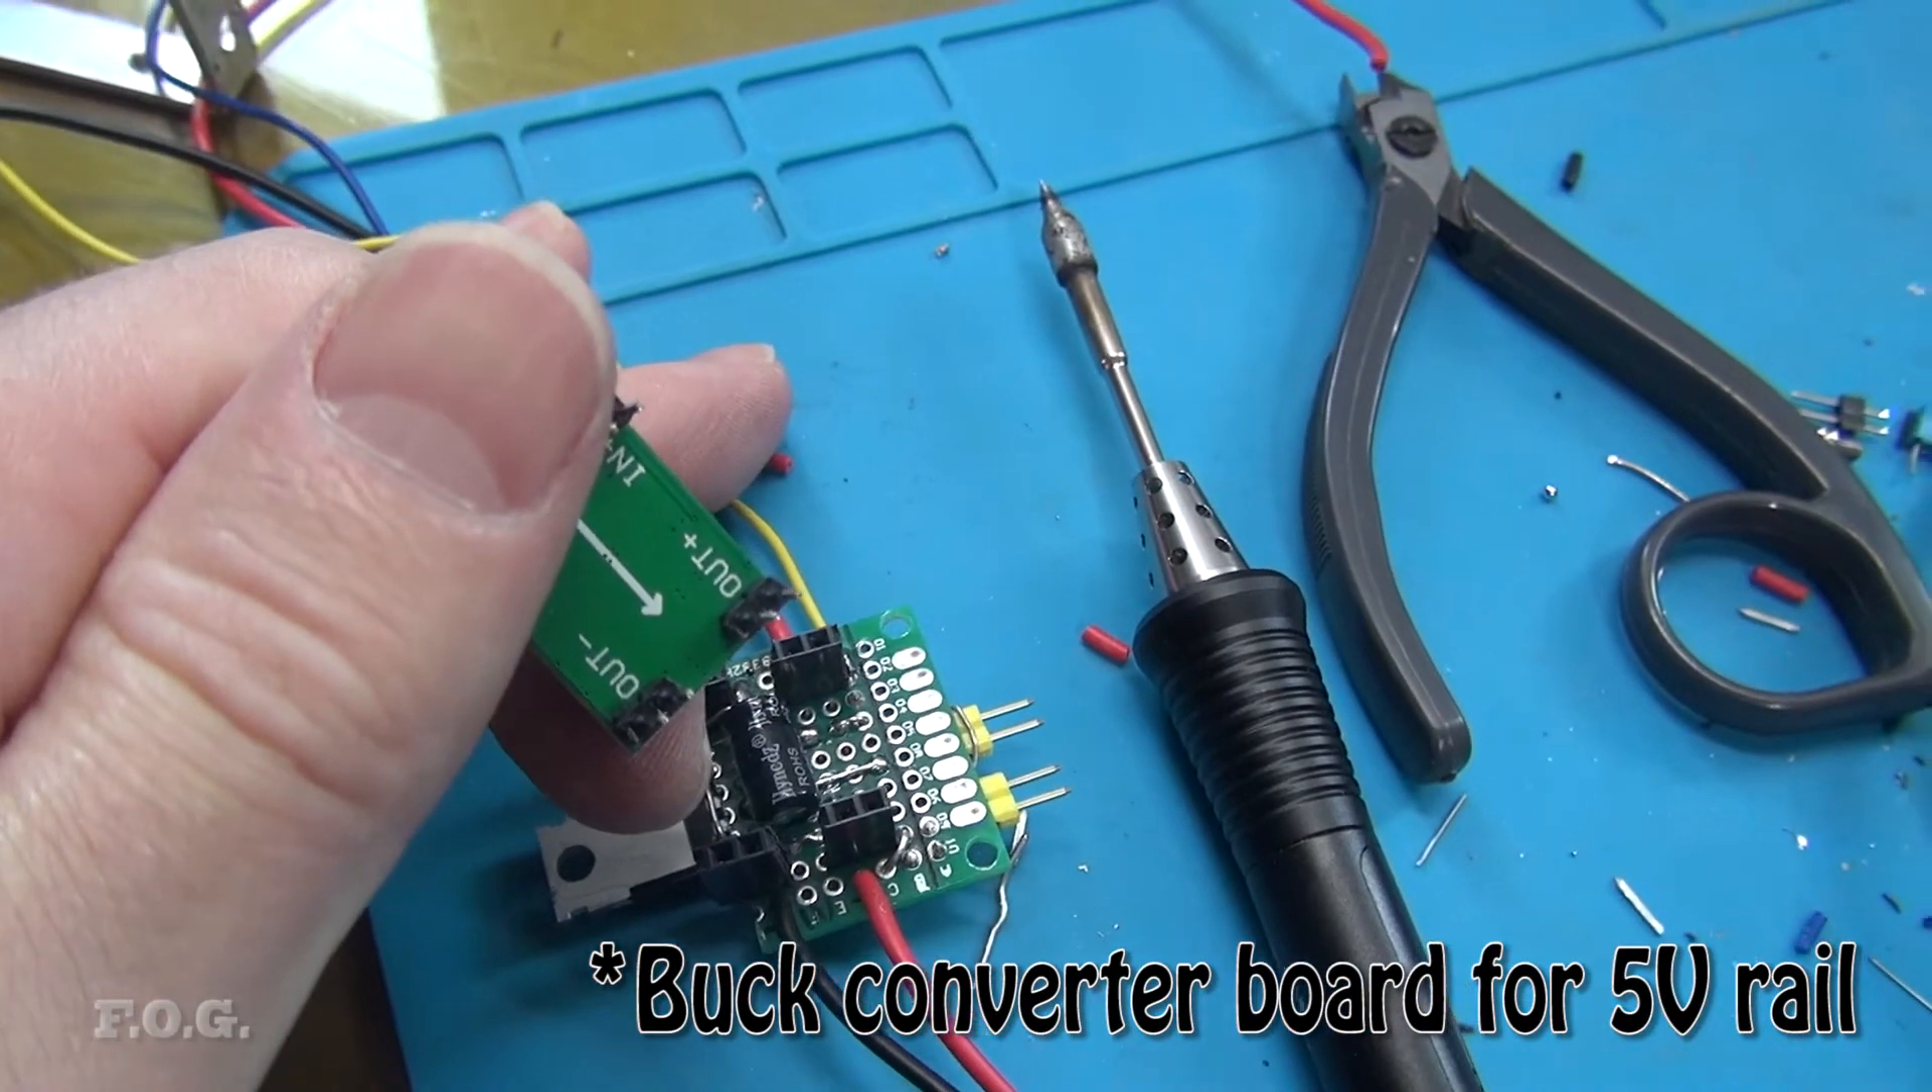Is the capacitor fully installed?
Yes.